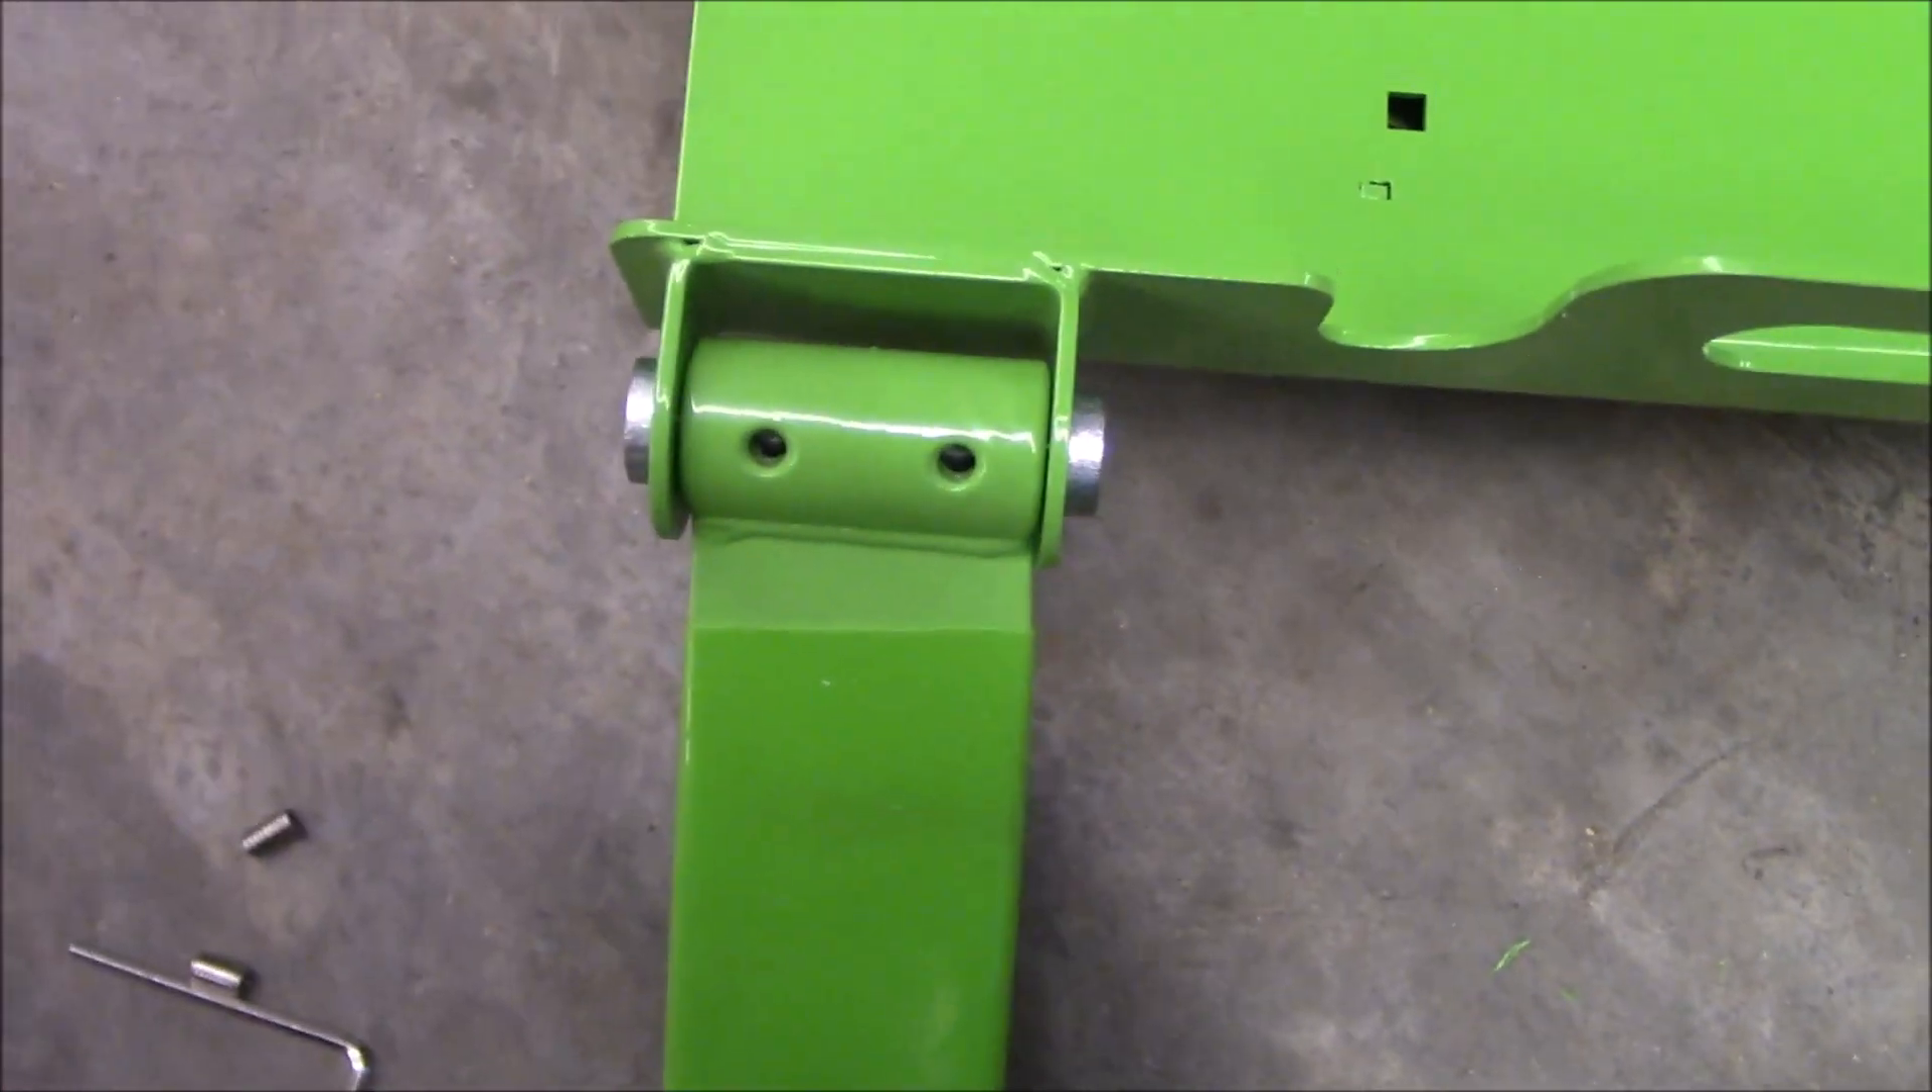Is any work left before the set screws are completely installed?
Yes.